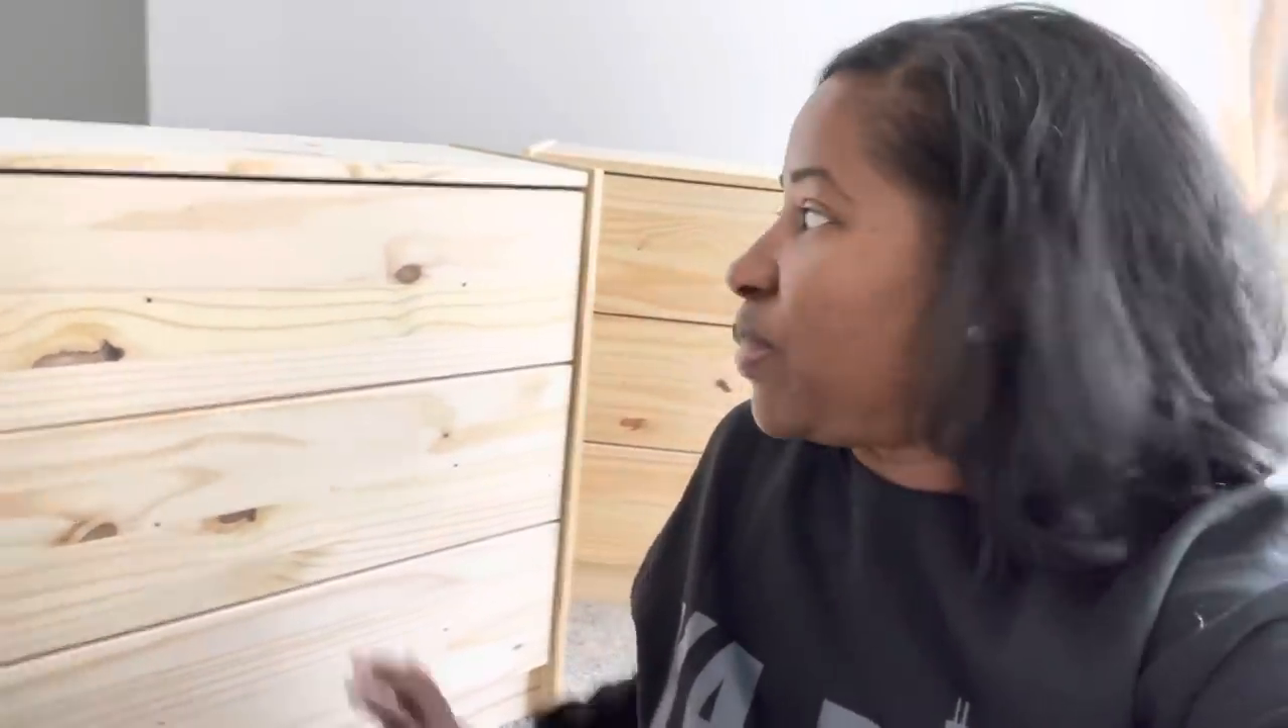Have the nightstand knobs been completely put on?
No.